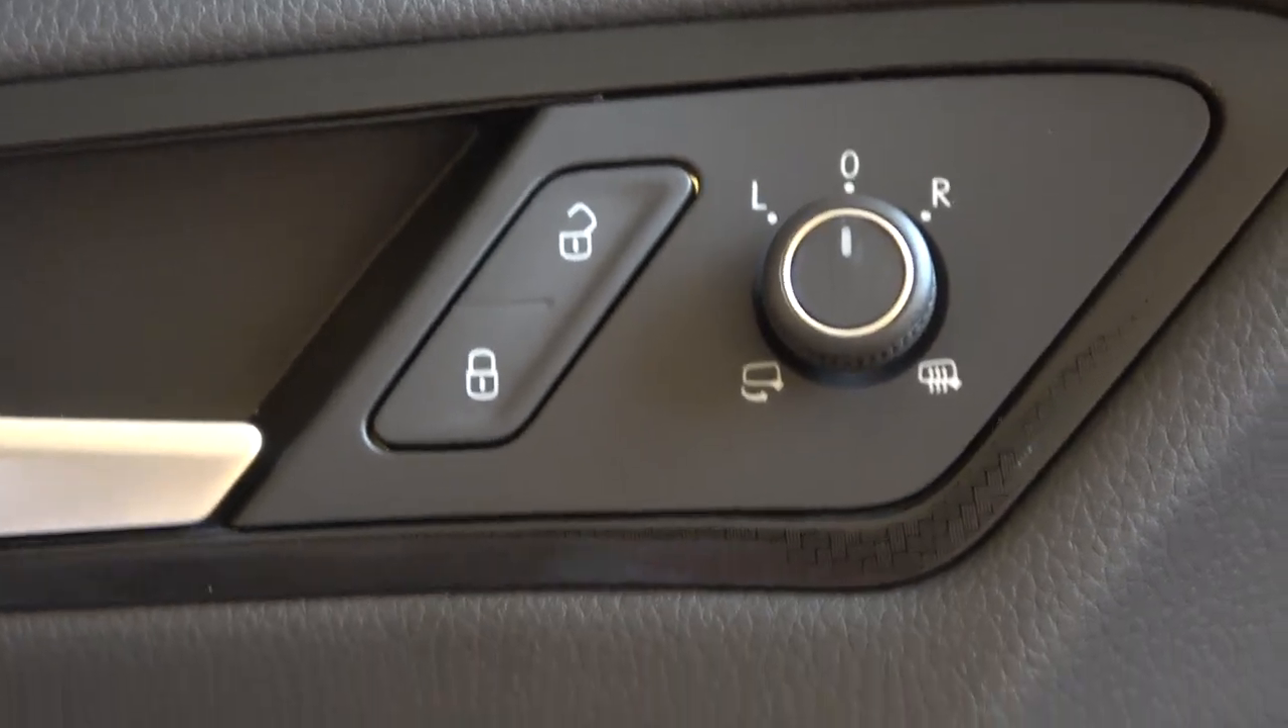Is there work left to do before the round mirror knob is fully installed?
No.